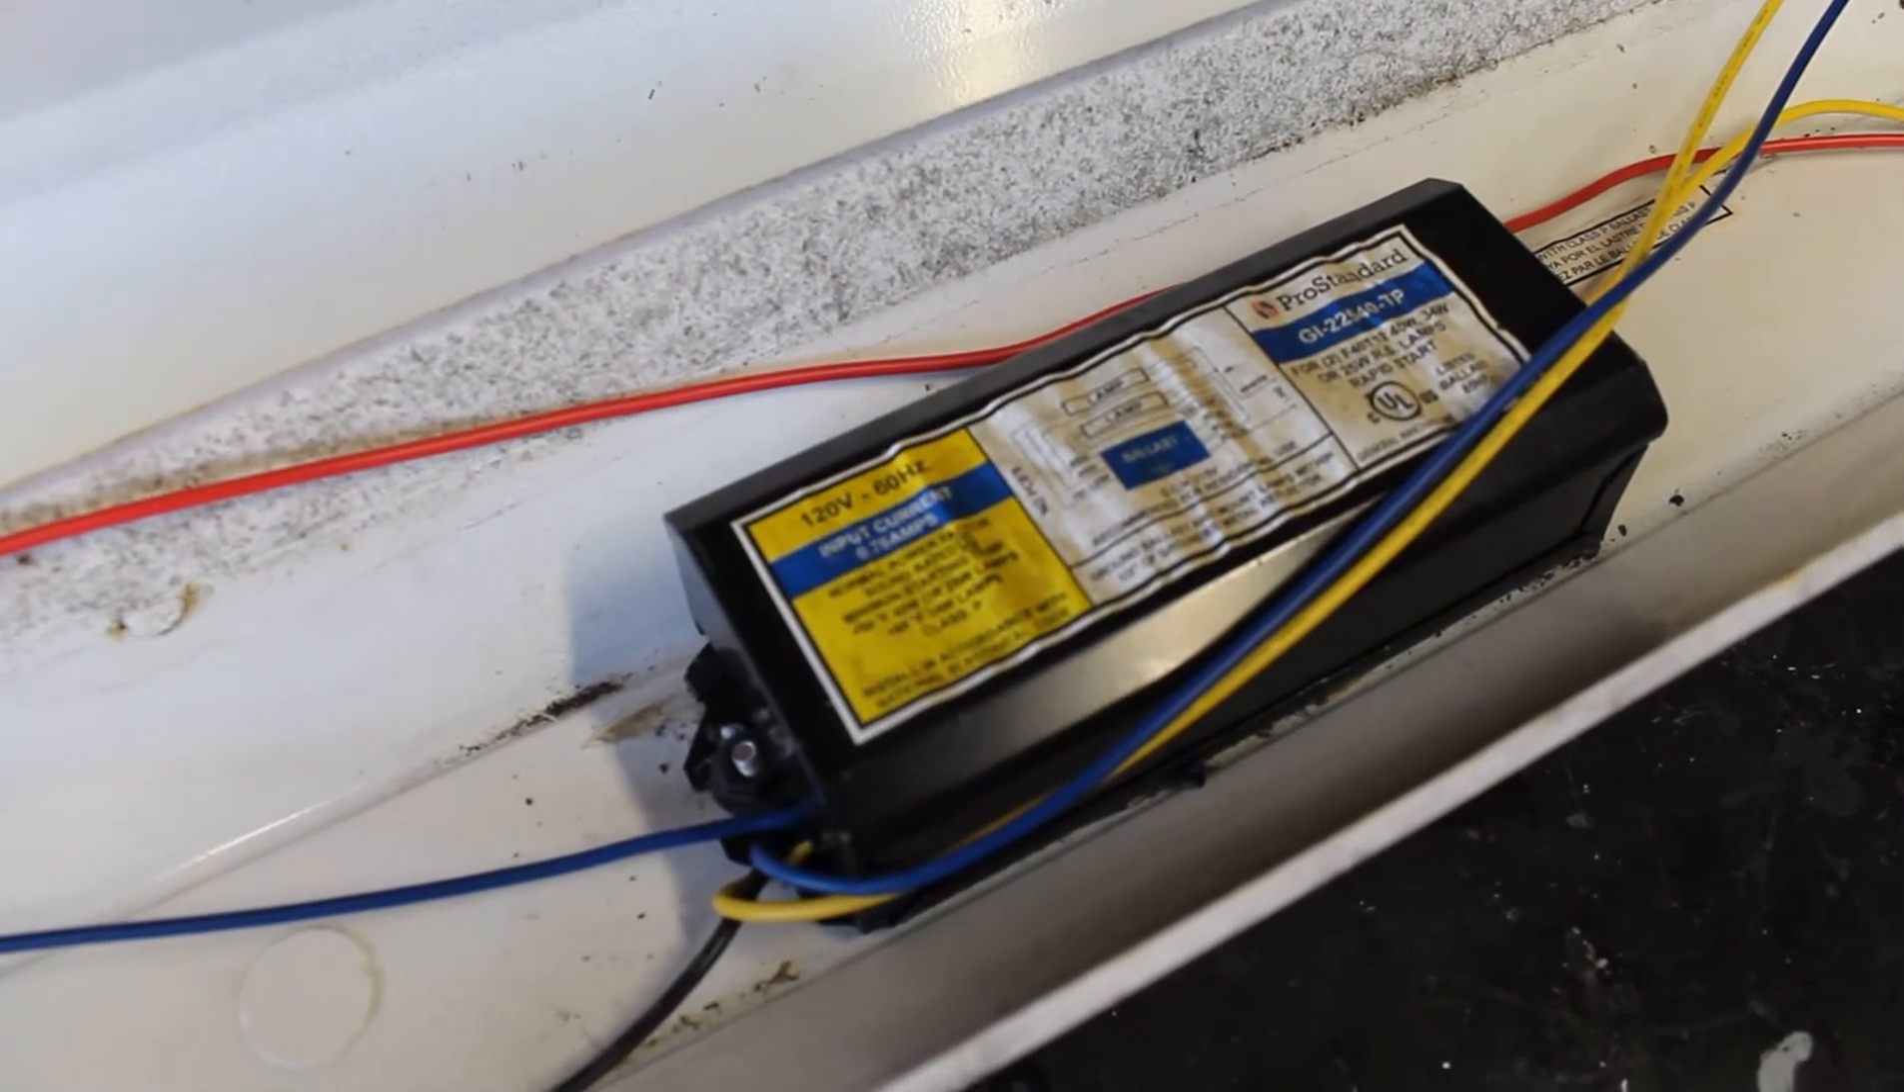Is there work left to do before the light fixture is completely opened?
No.